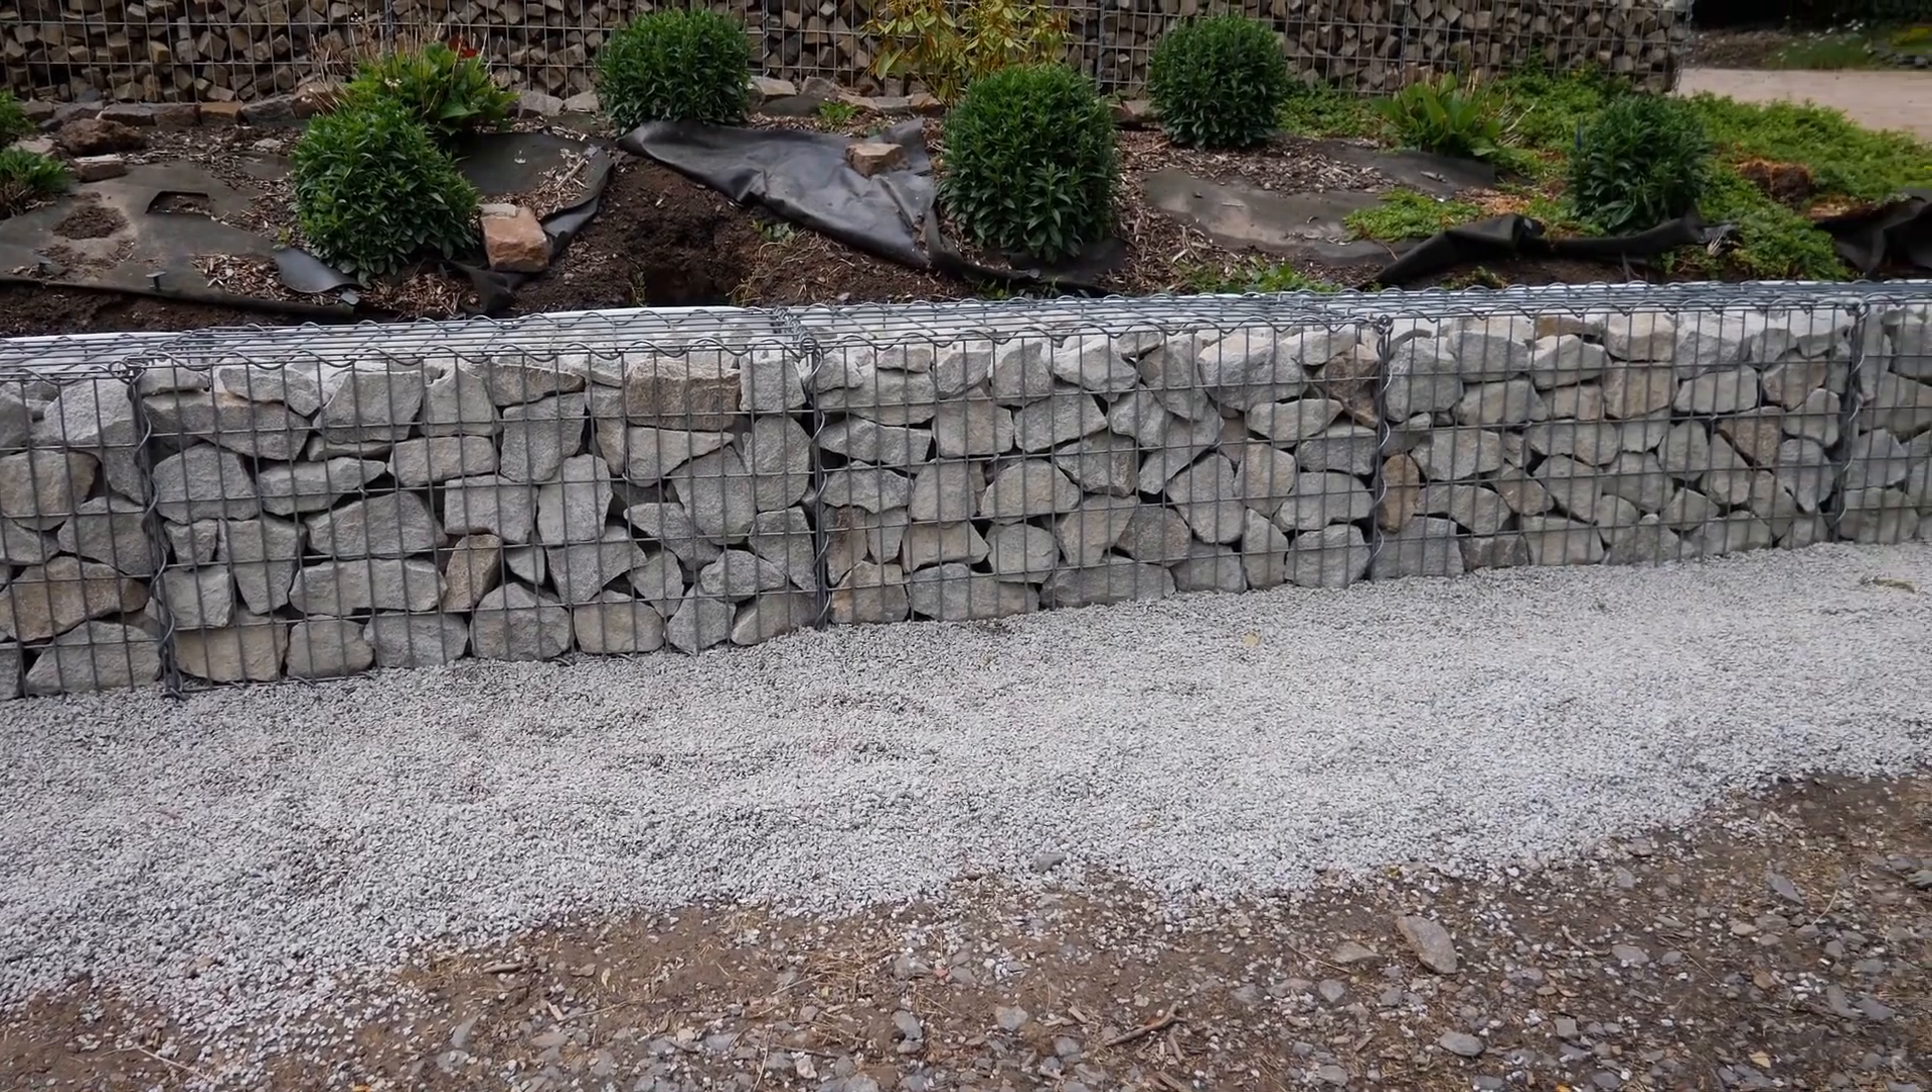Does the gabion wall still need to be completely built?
No.